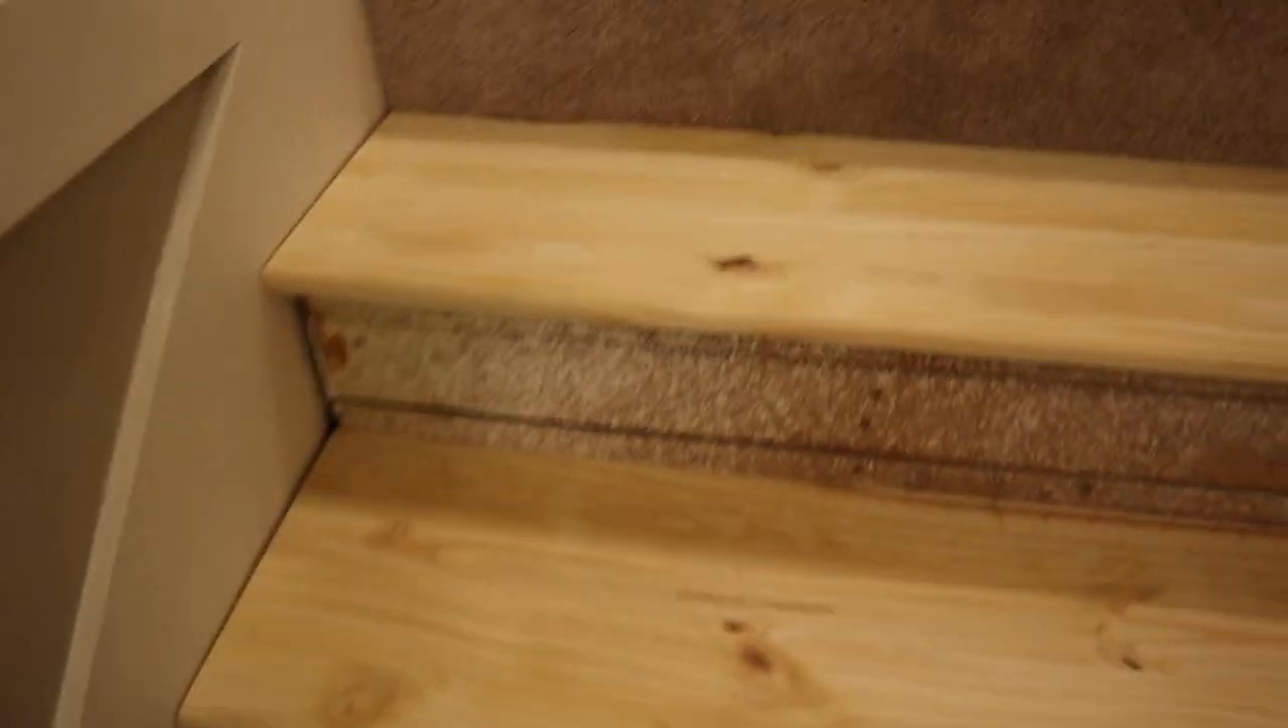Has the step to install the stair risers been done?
No.